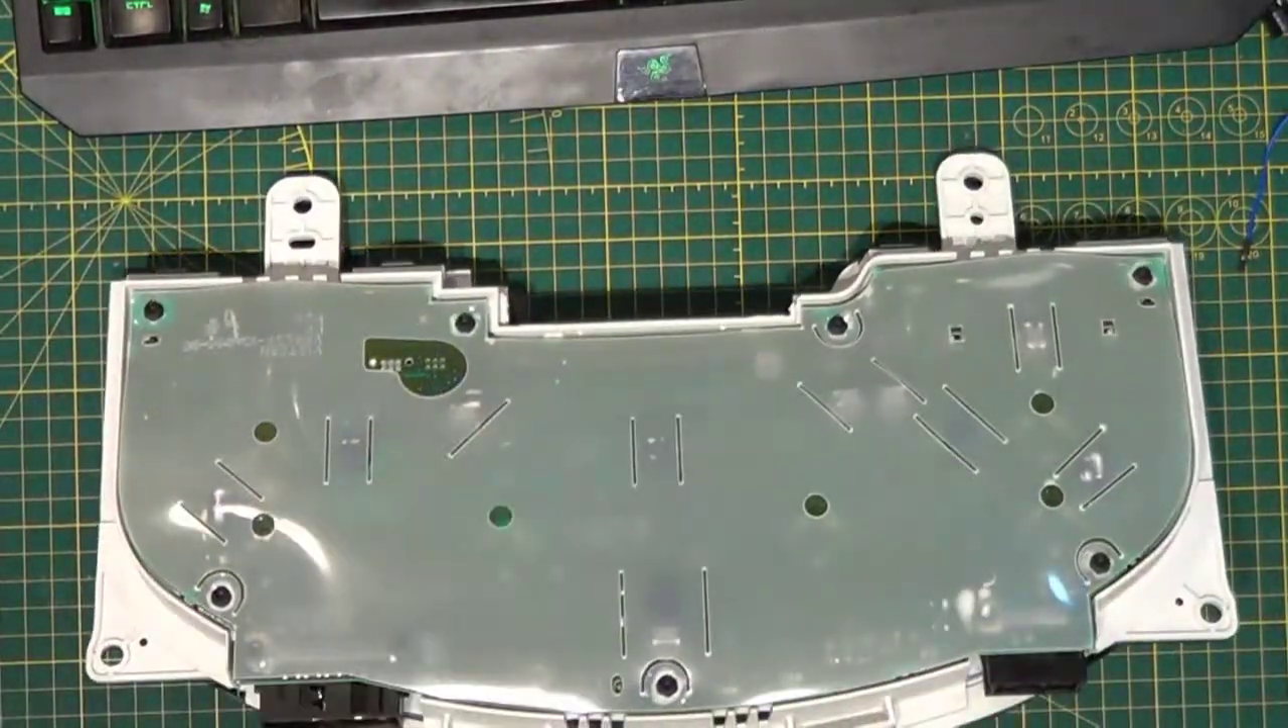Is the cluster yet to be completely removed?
No.